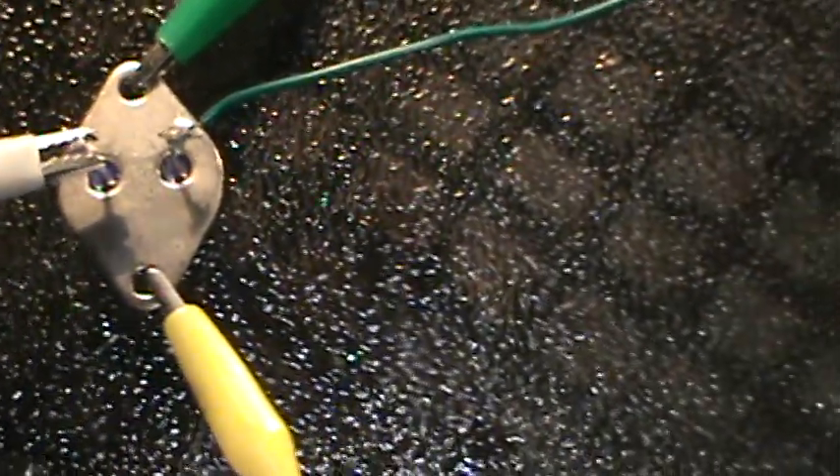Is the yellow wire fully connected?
Yes.